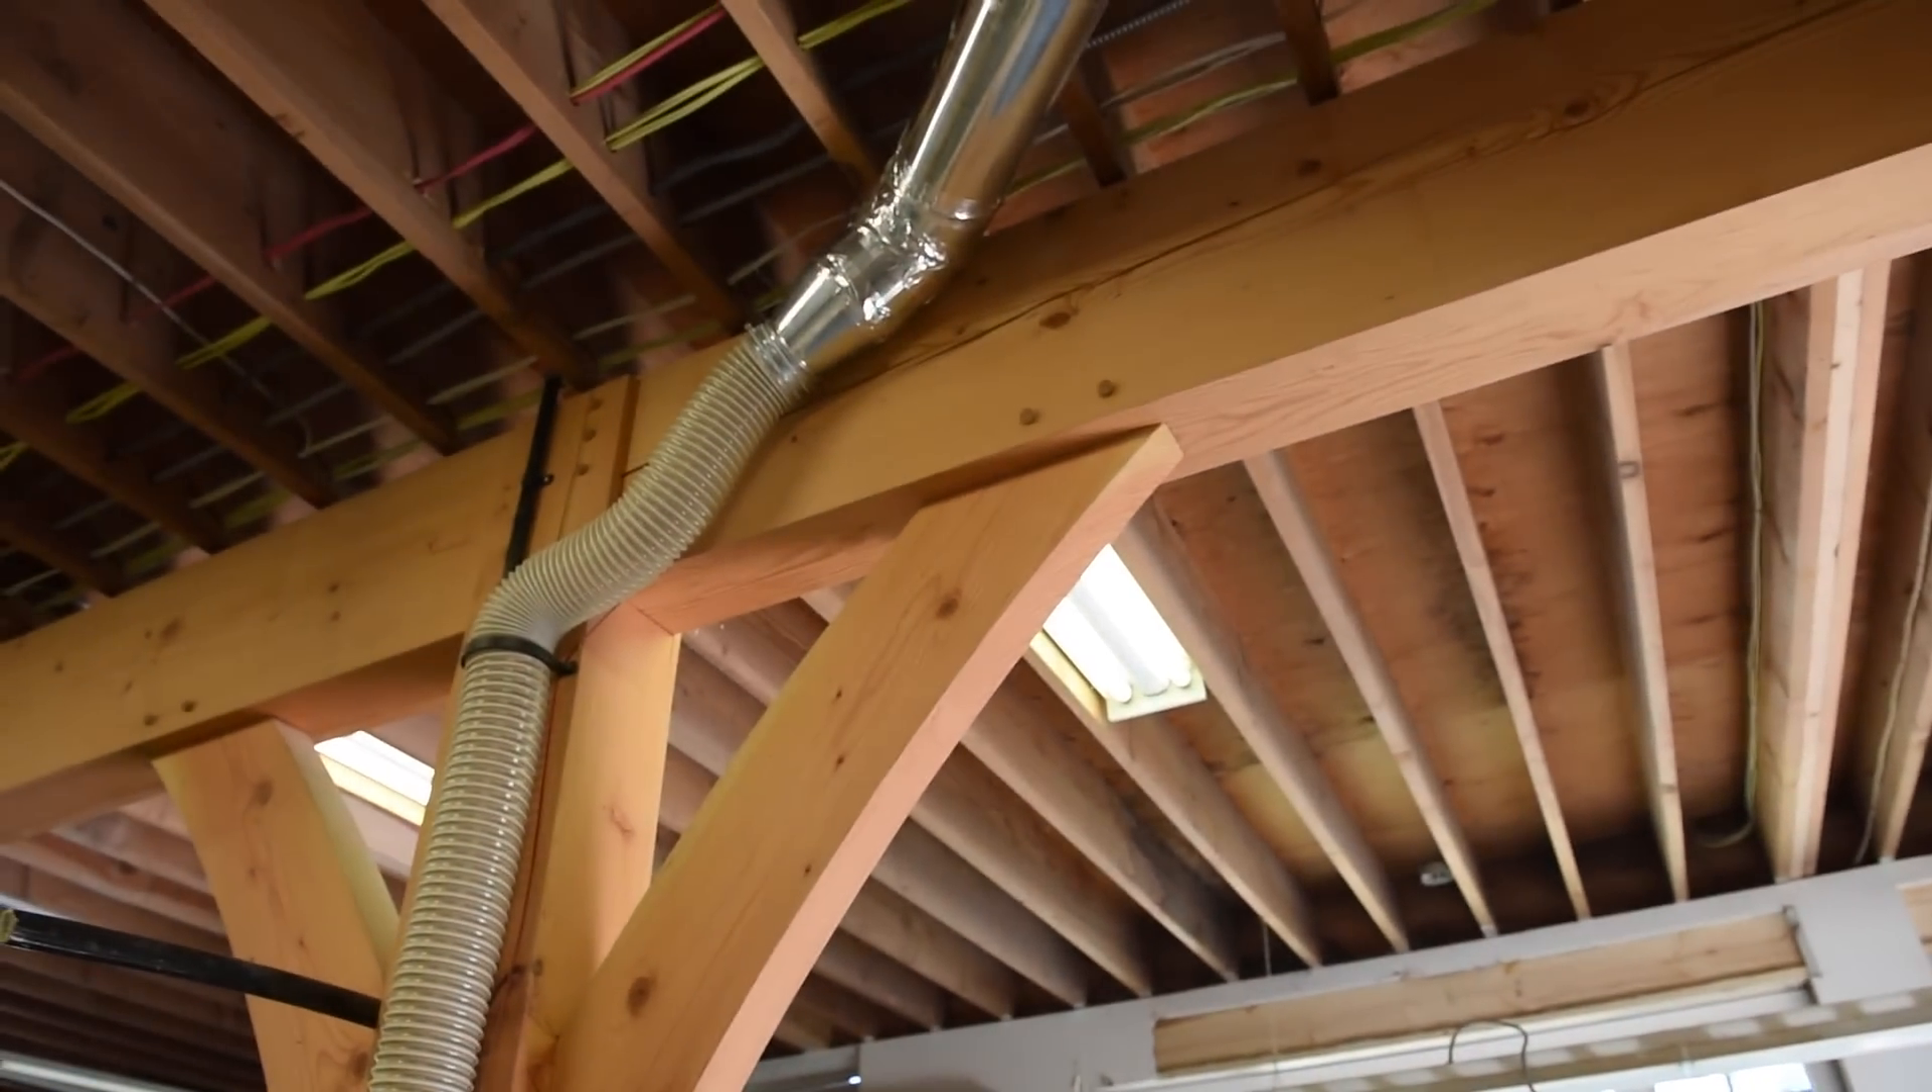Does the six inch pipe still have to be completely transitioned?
No.